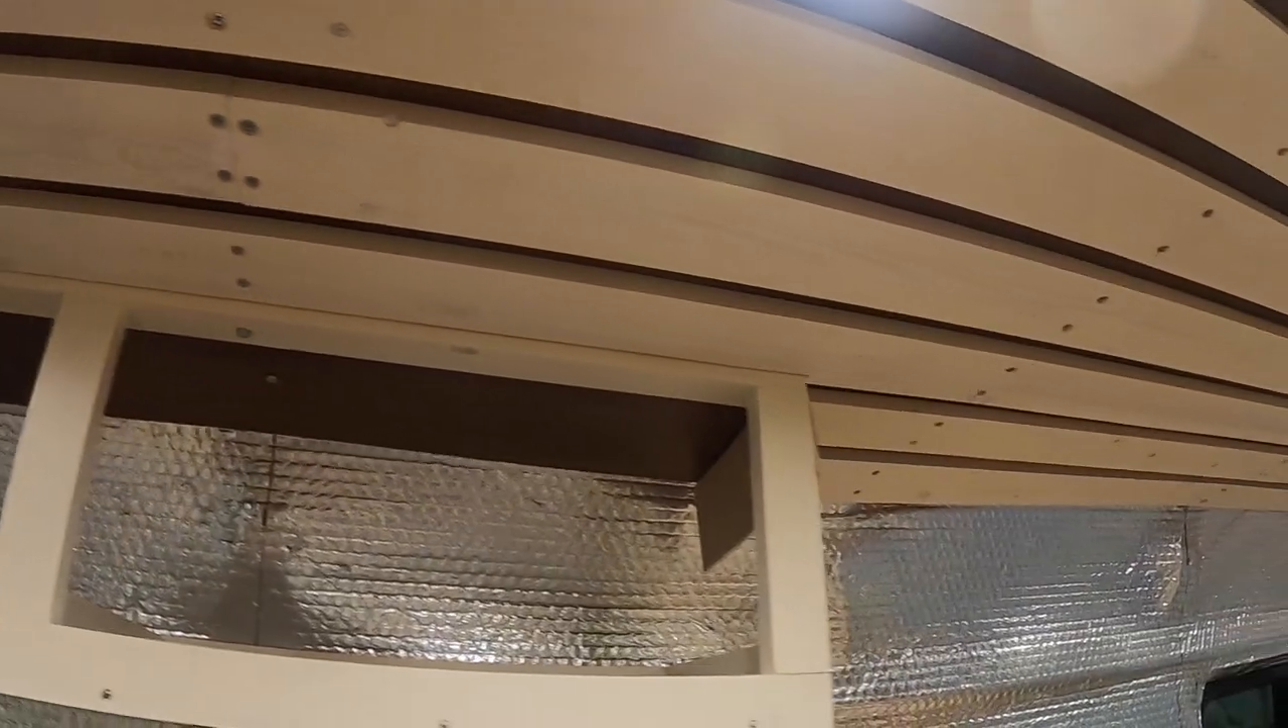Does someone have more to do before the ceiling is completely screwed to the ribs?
No.